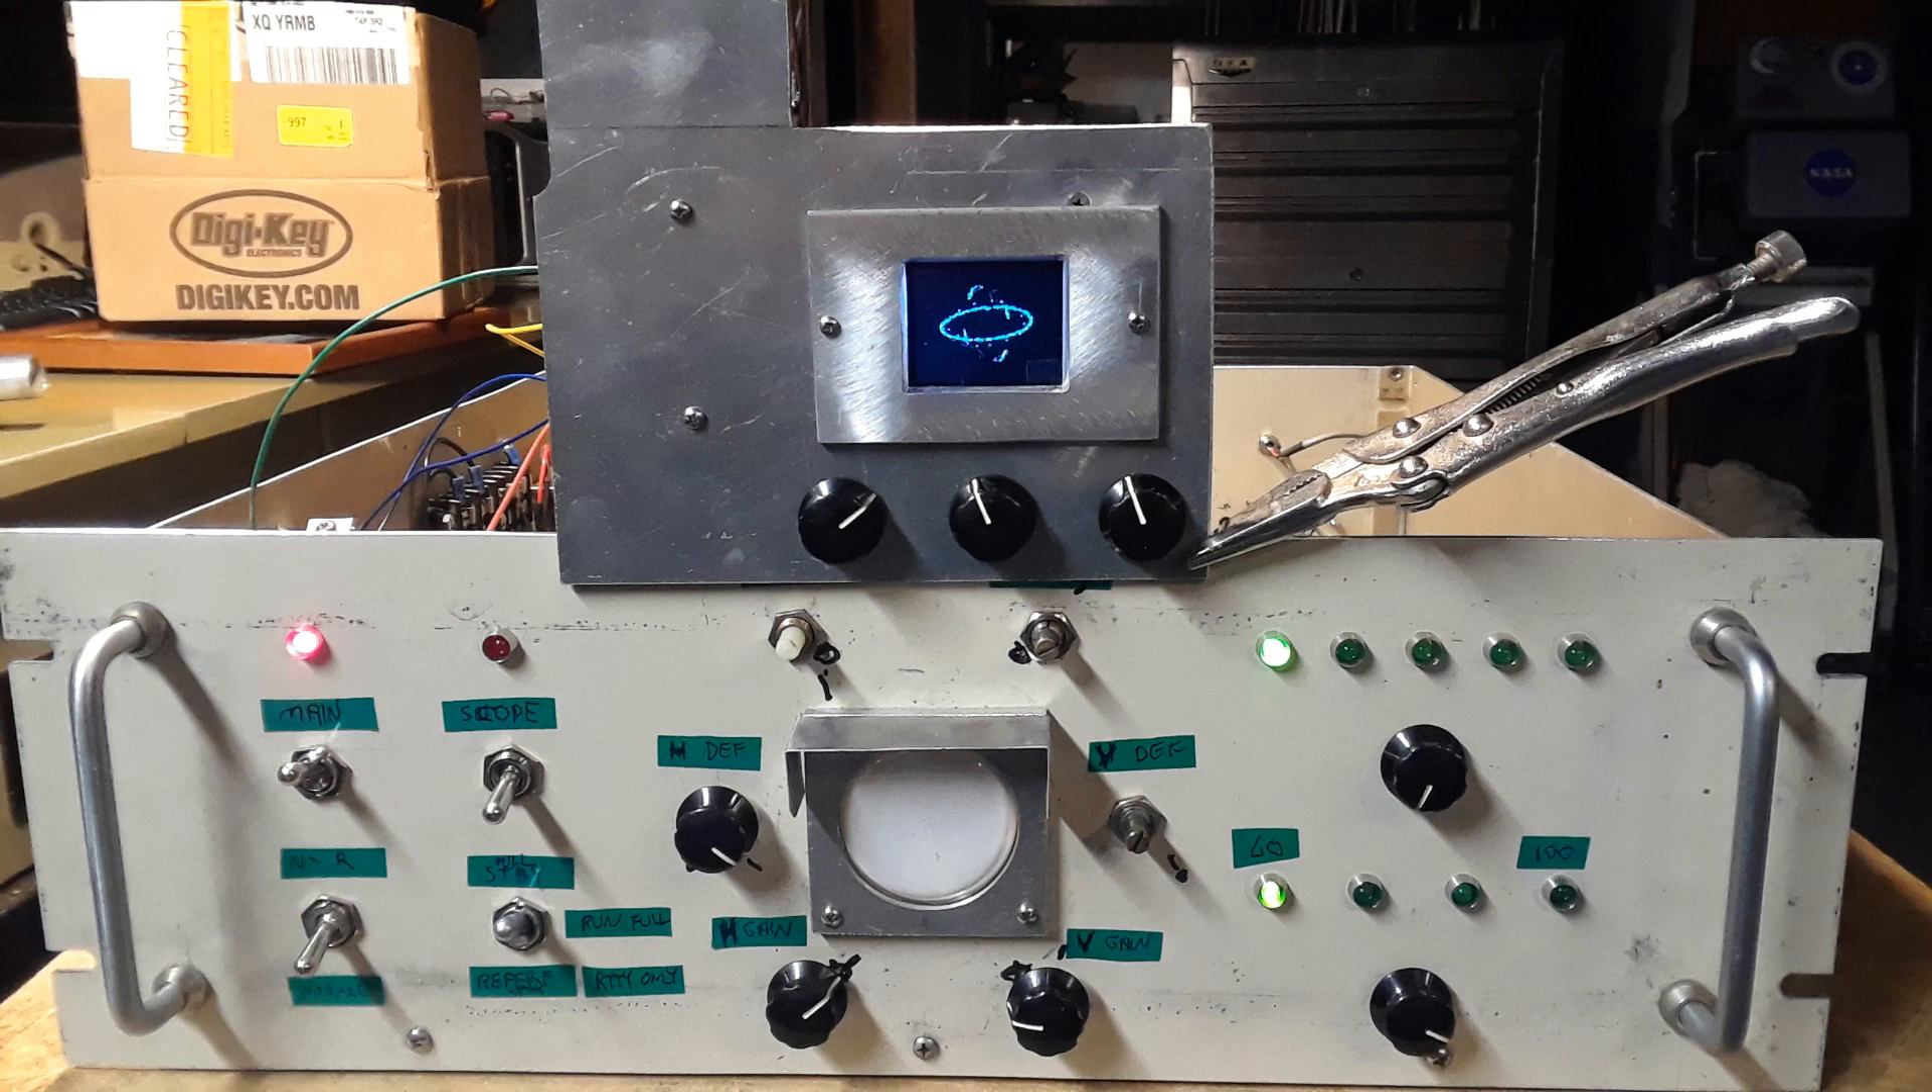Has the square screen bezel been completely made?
Yes.